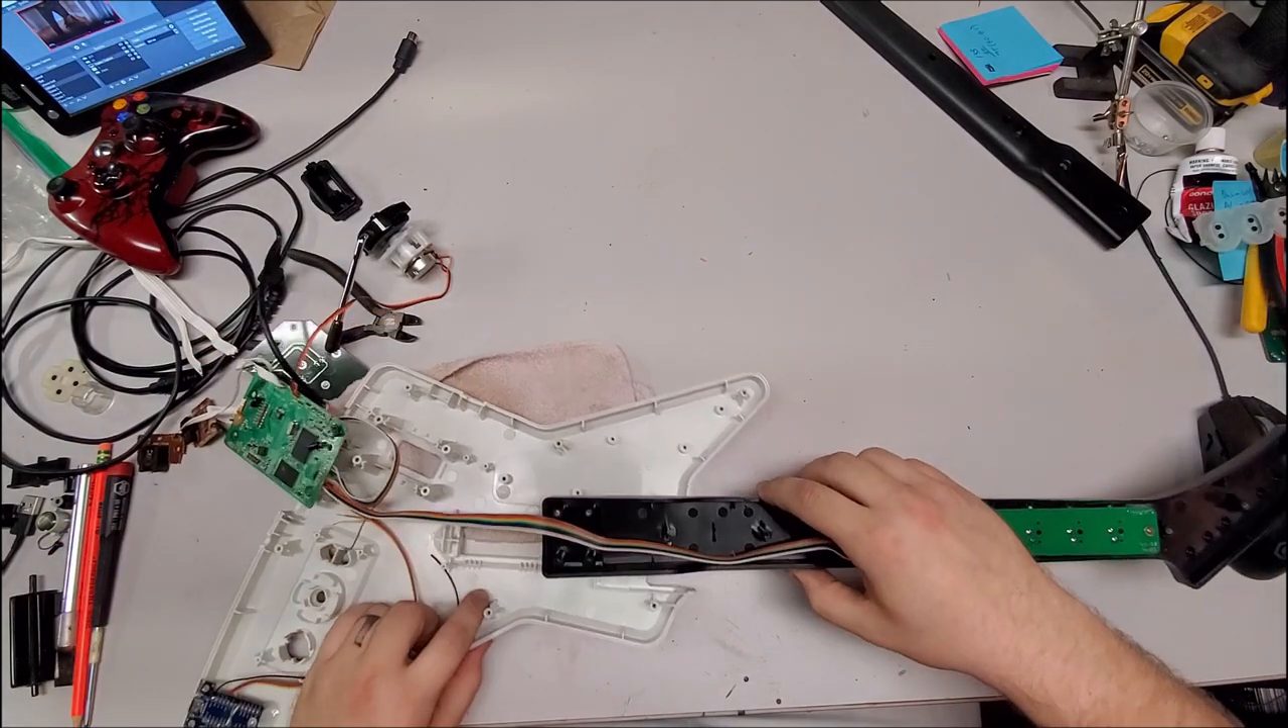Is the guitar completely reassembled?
No.